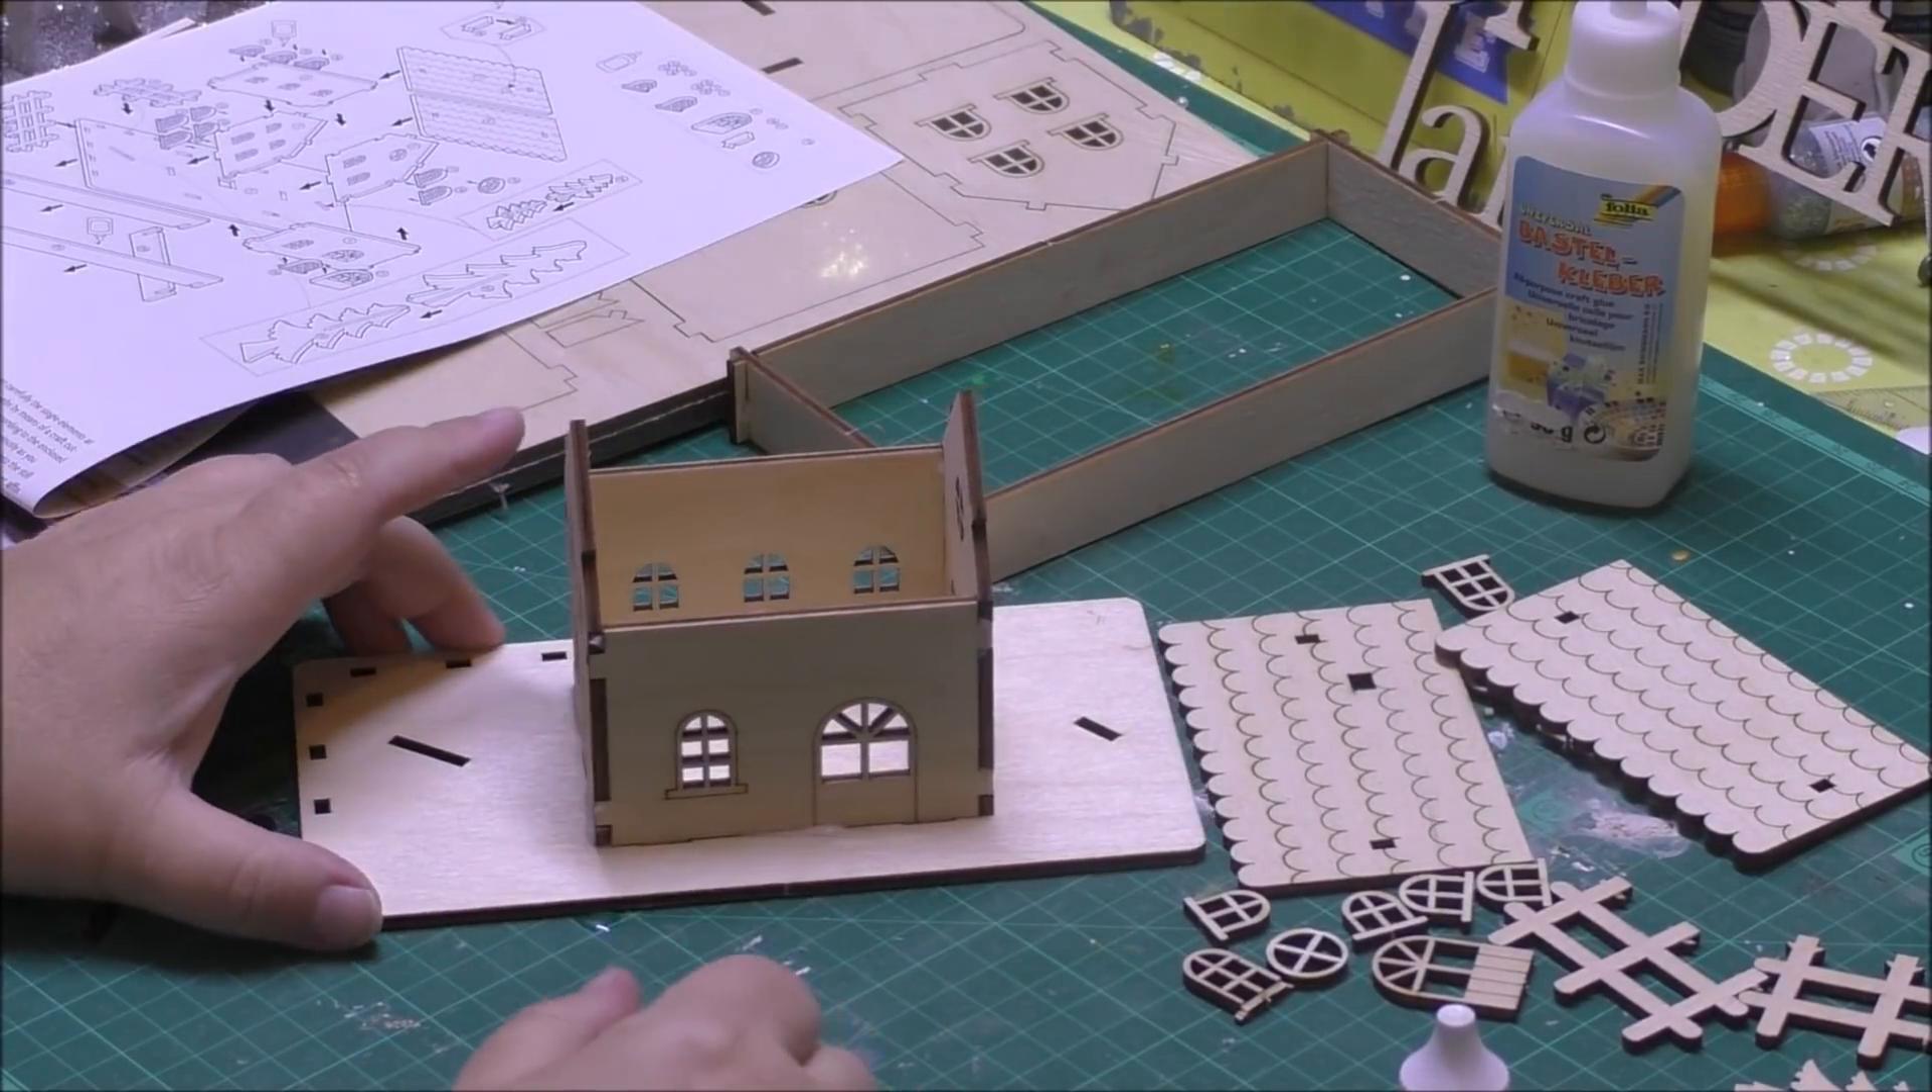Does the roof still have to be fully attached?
Yes.